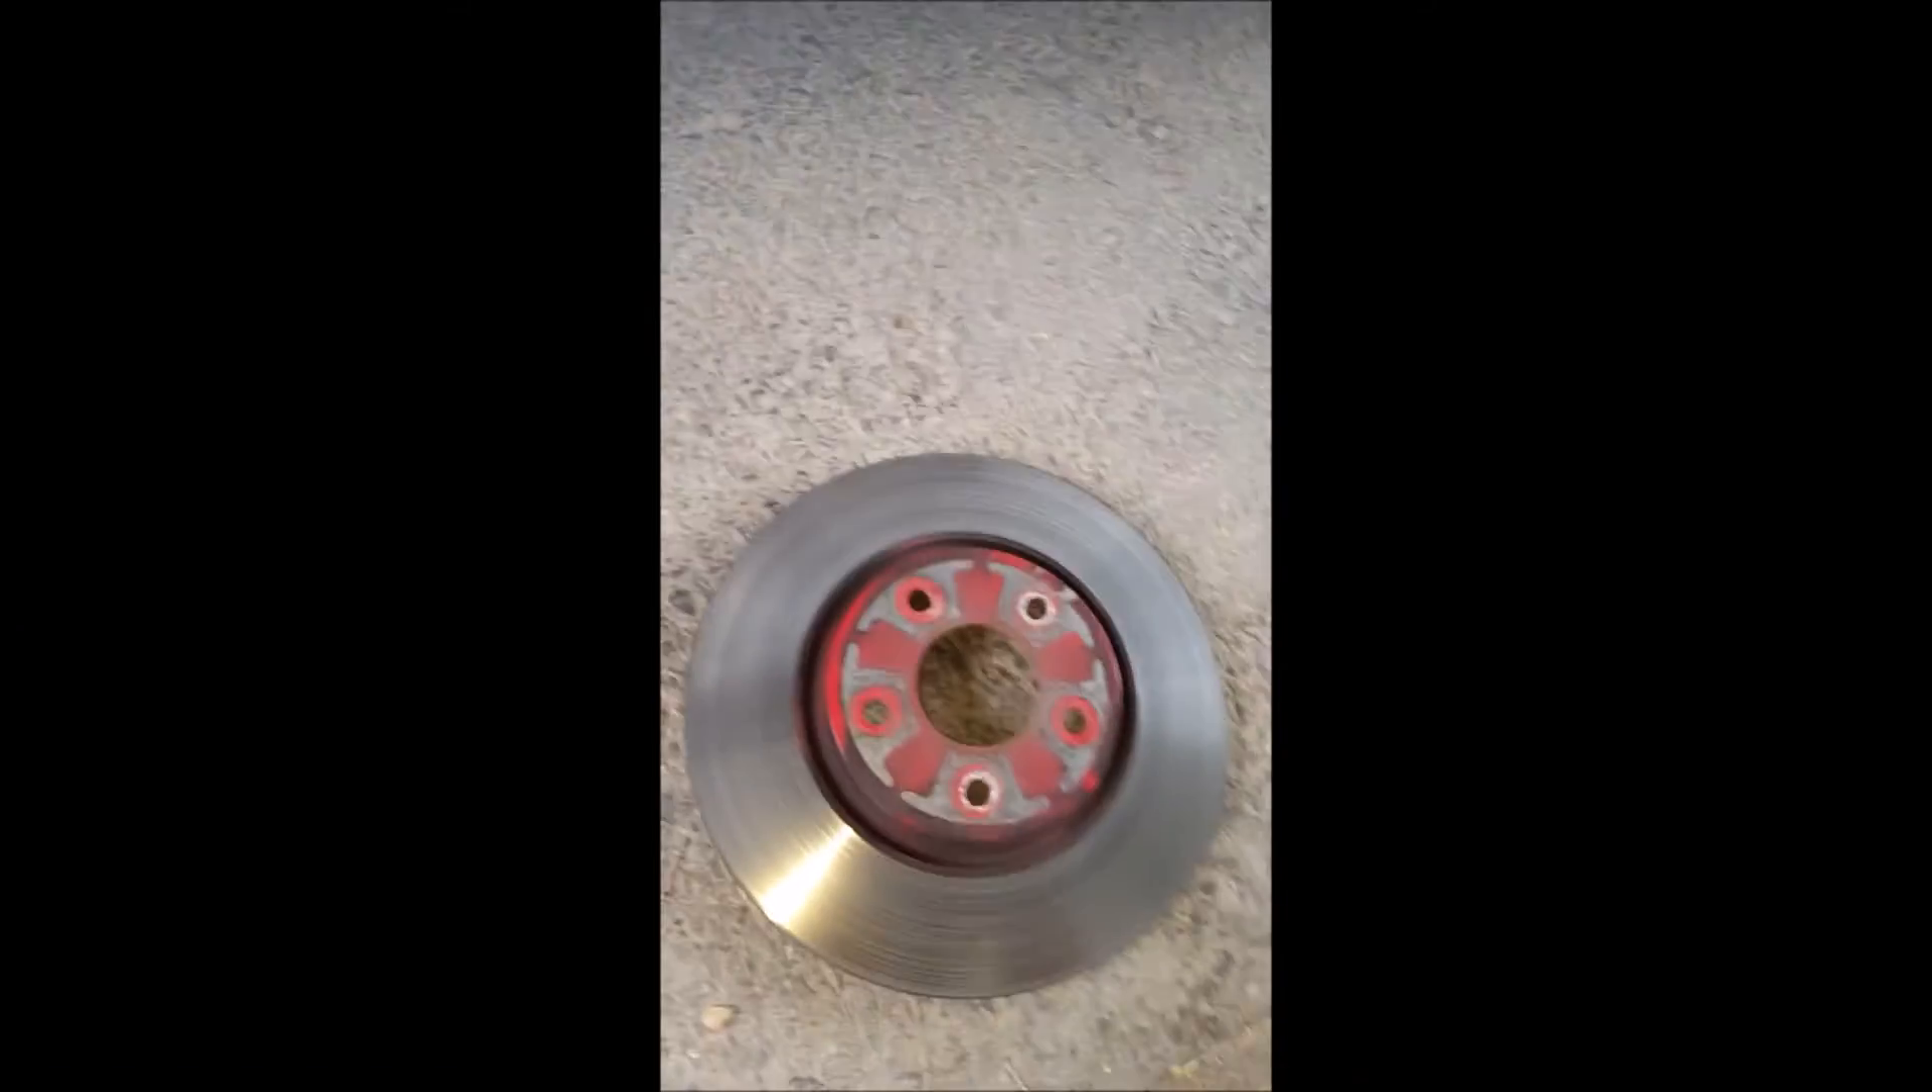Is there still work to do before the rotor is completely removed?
No.